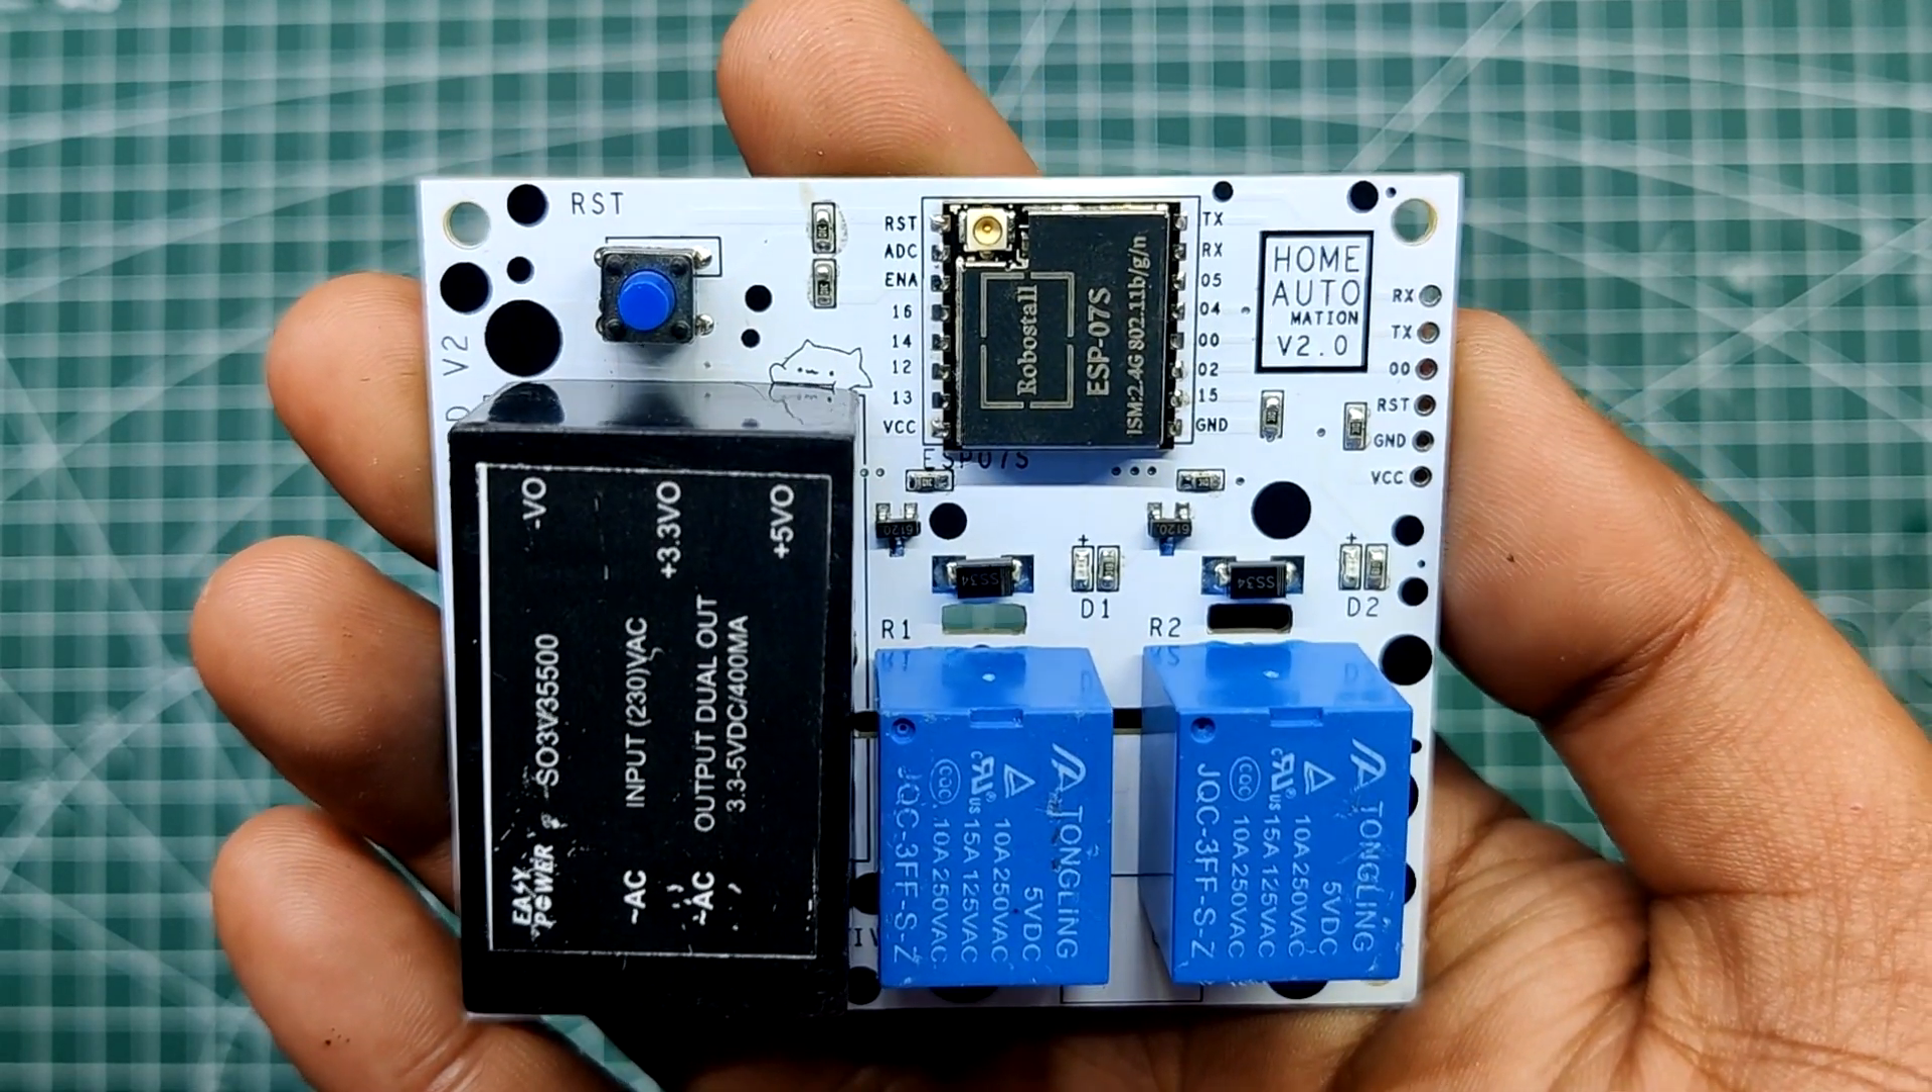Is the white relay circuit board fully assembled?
Yes.